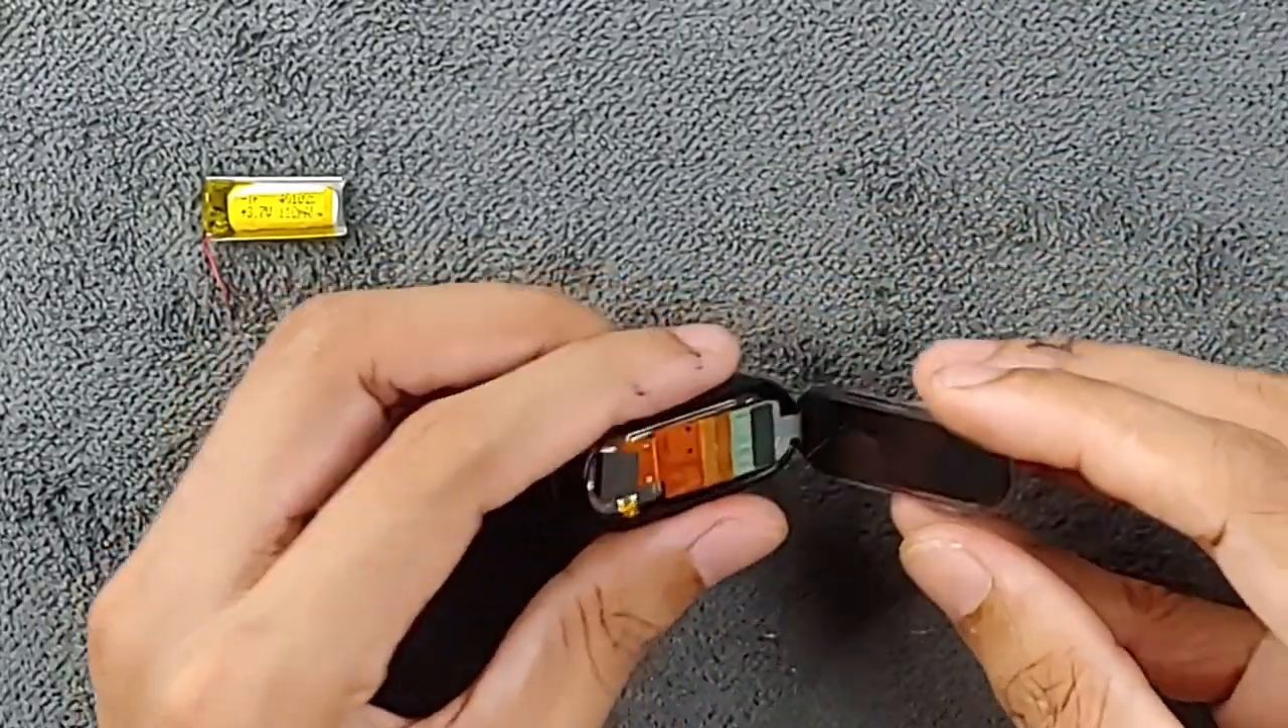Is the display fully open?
Yes.